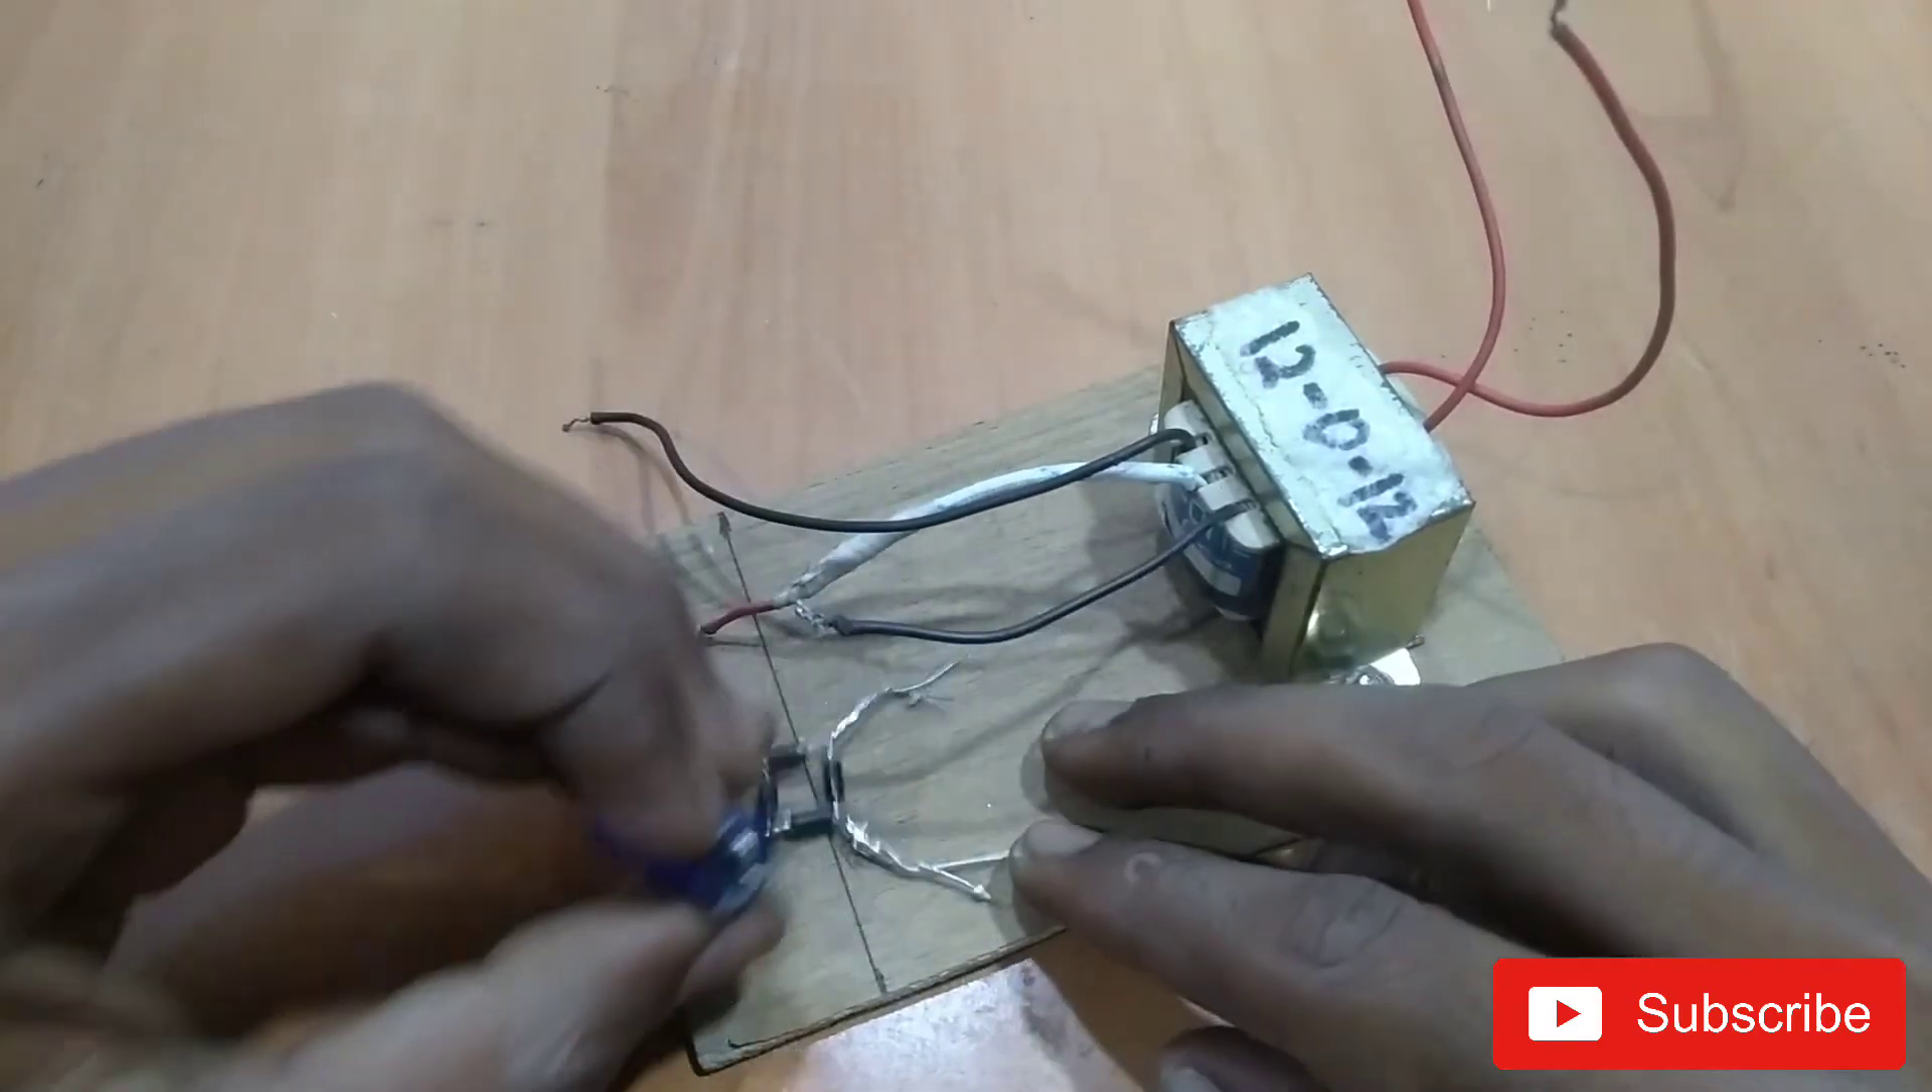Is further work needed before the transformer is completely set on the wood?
No.